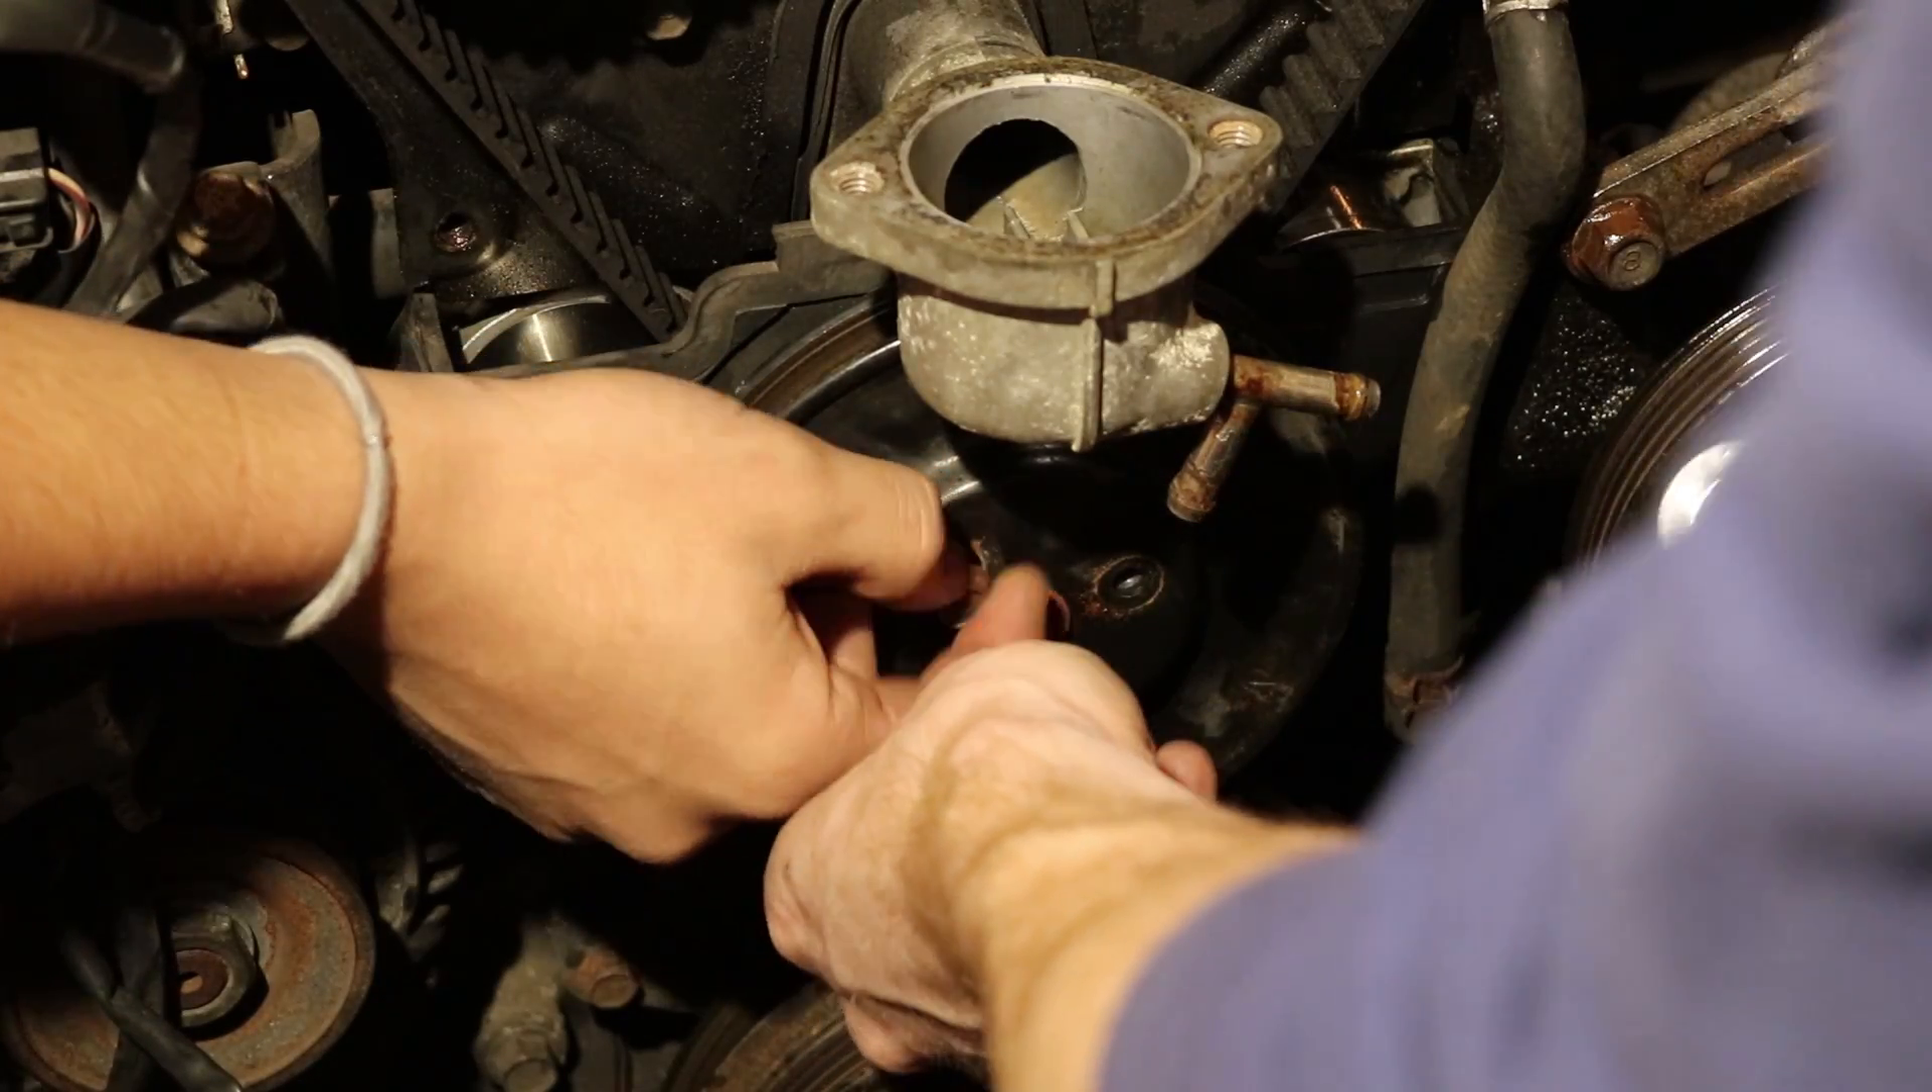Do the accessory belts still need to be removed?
No.